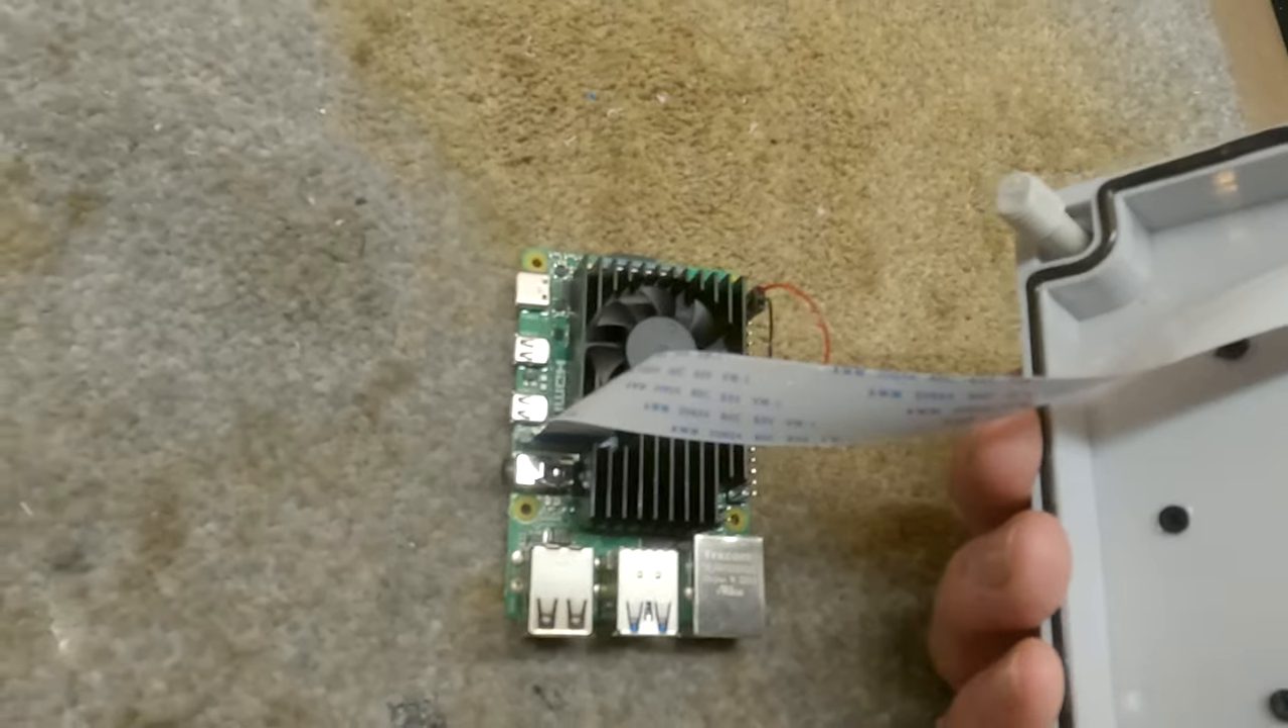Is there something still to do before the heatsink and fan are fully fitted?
No.